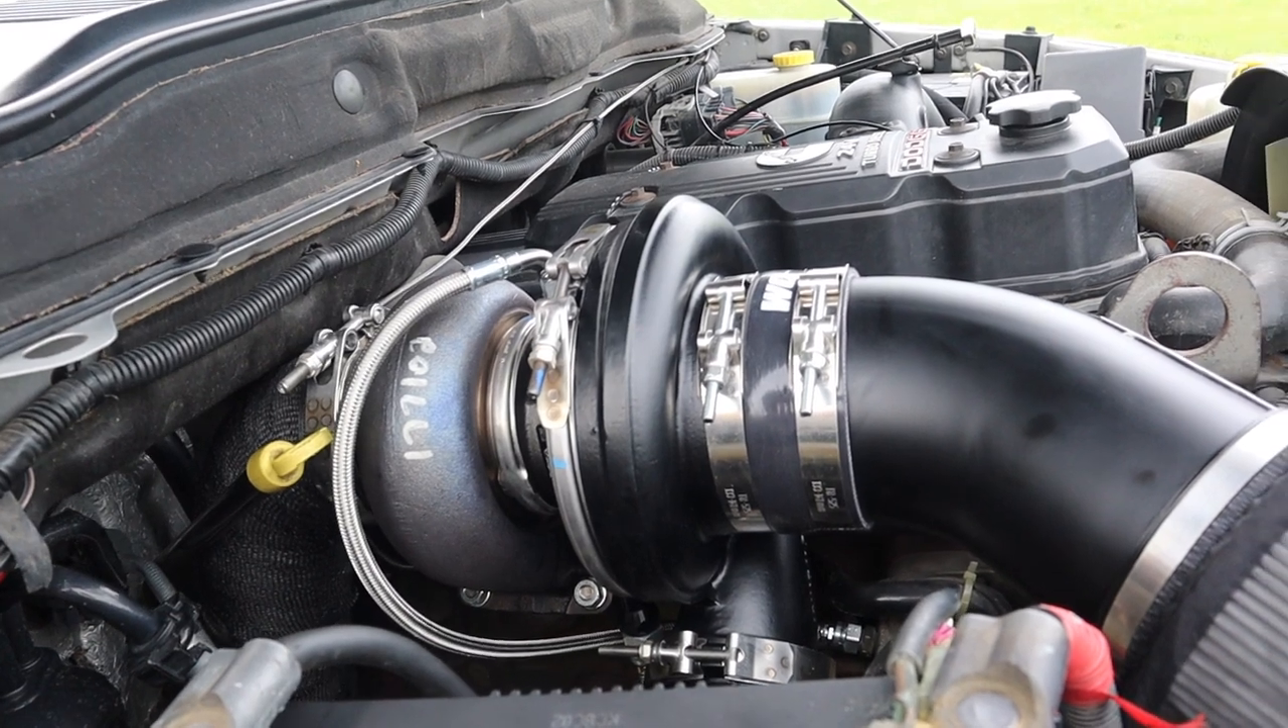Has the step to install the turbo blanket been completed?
No.